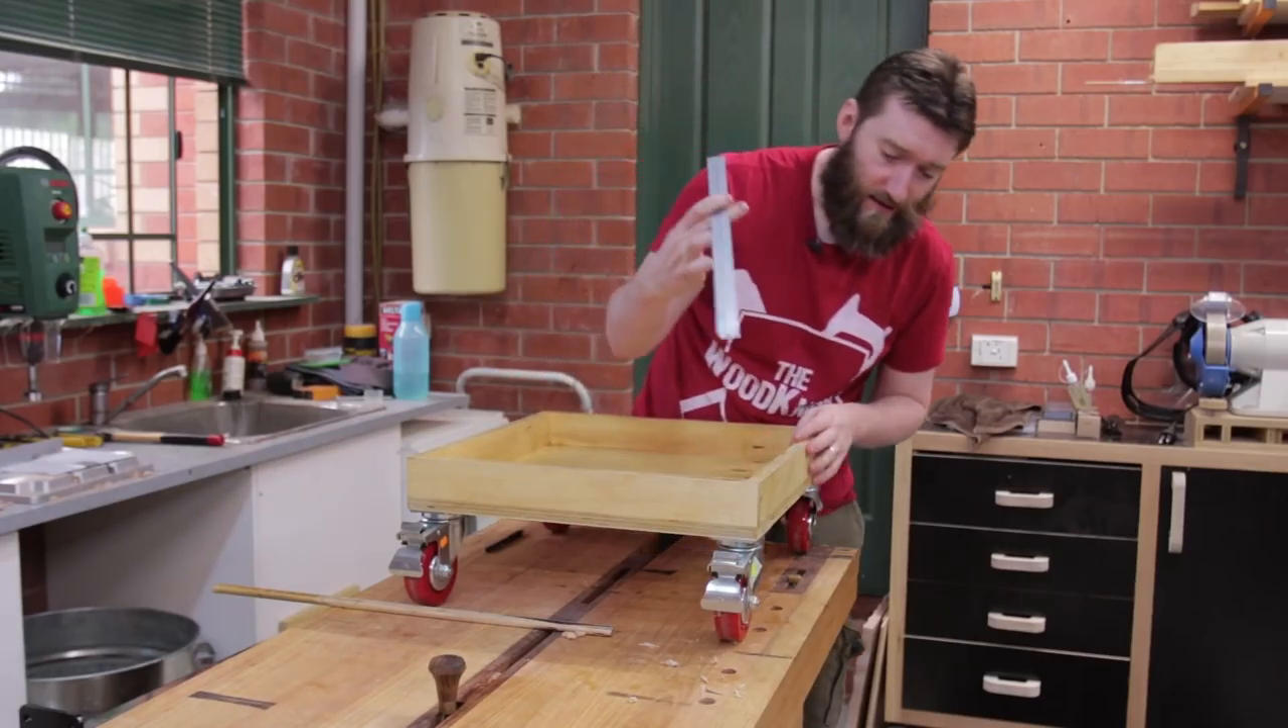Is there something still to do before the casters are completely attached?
No.